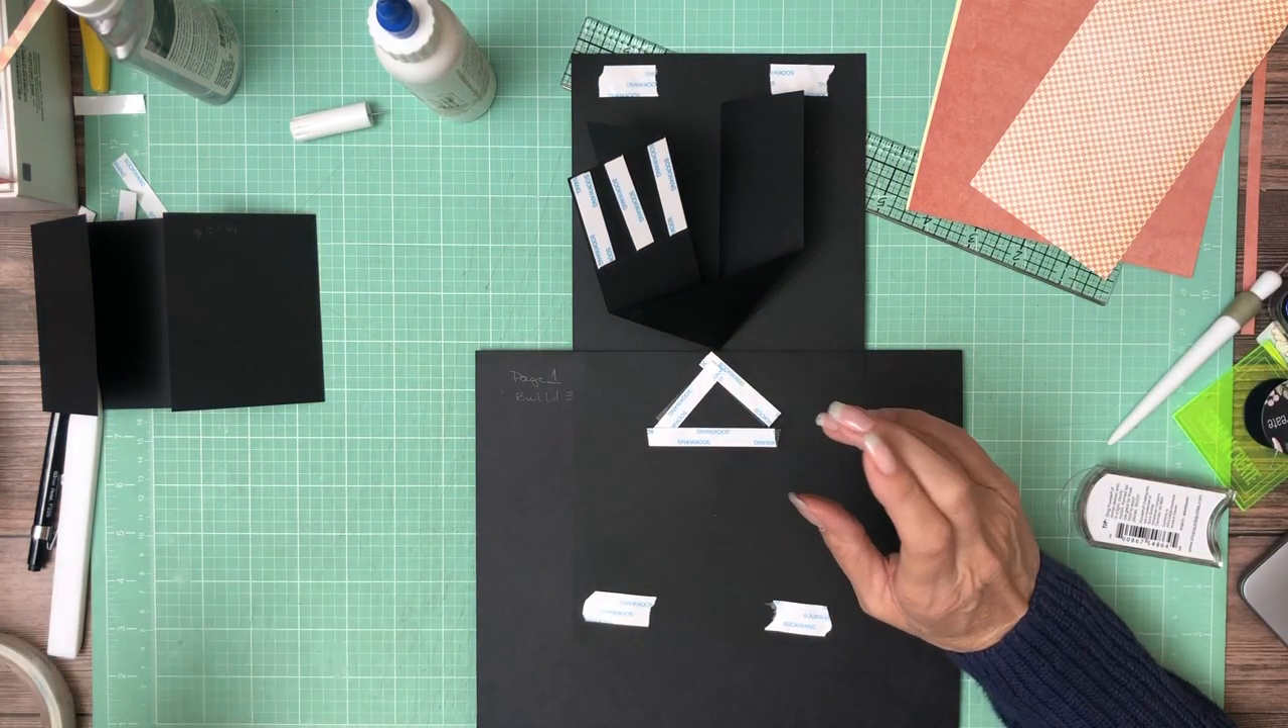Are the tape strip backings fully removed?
No.